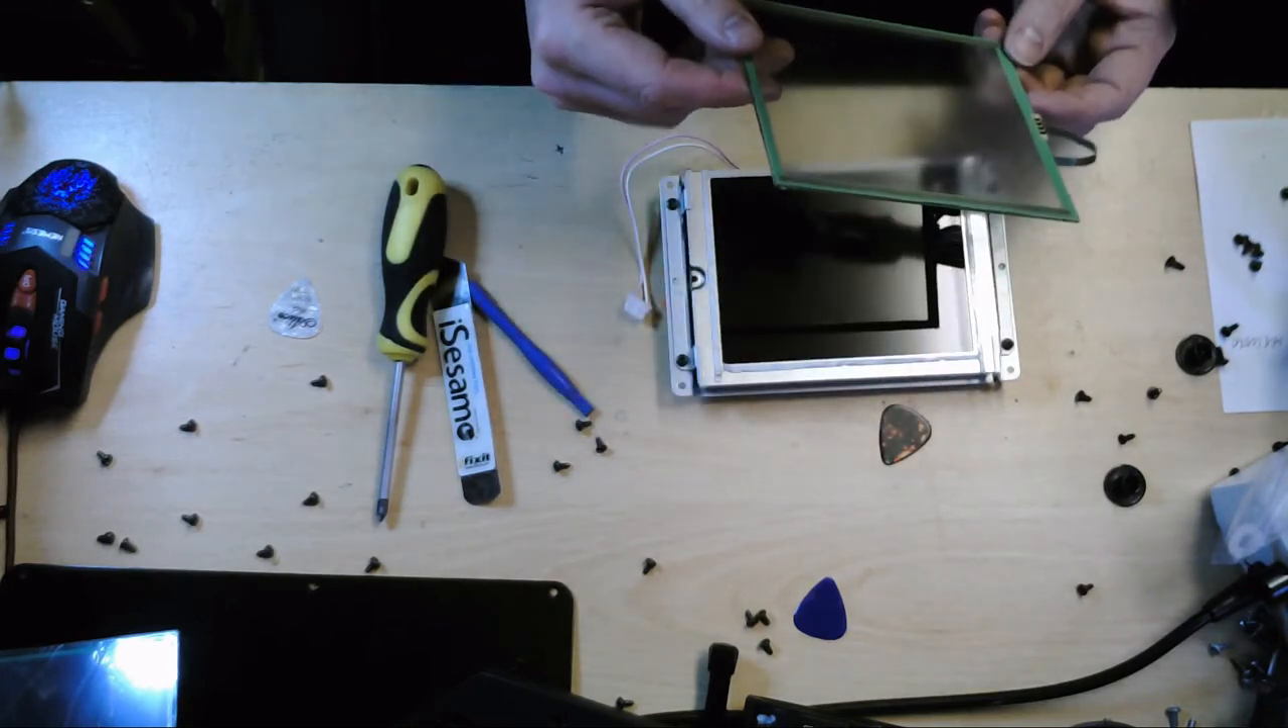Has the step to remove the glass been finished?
Yes.